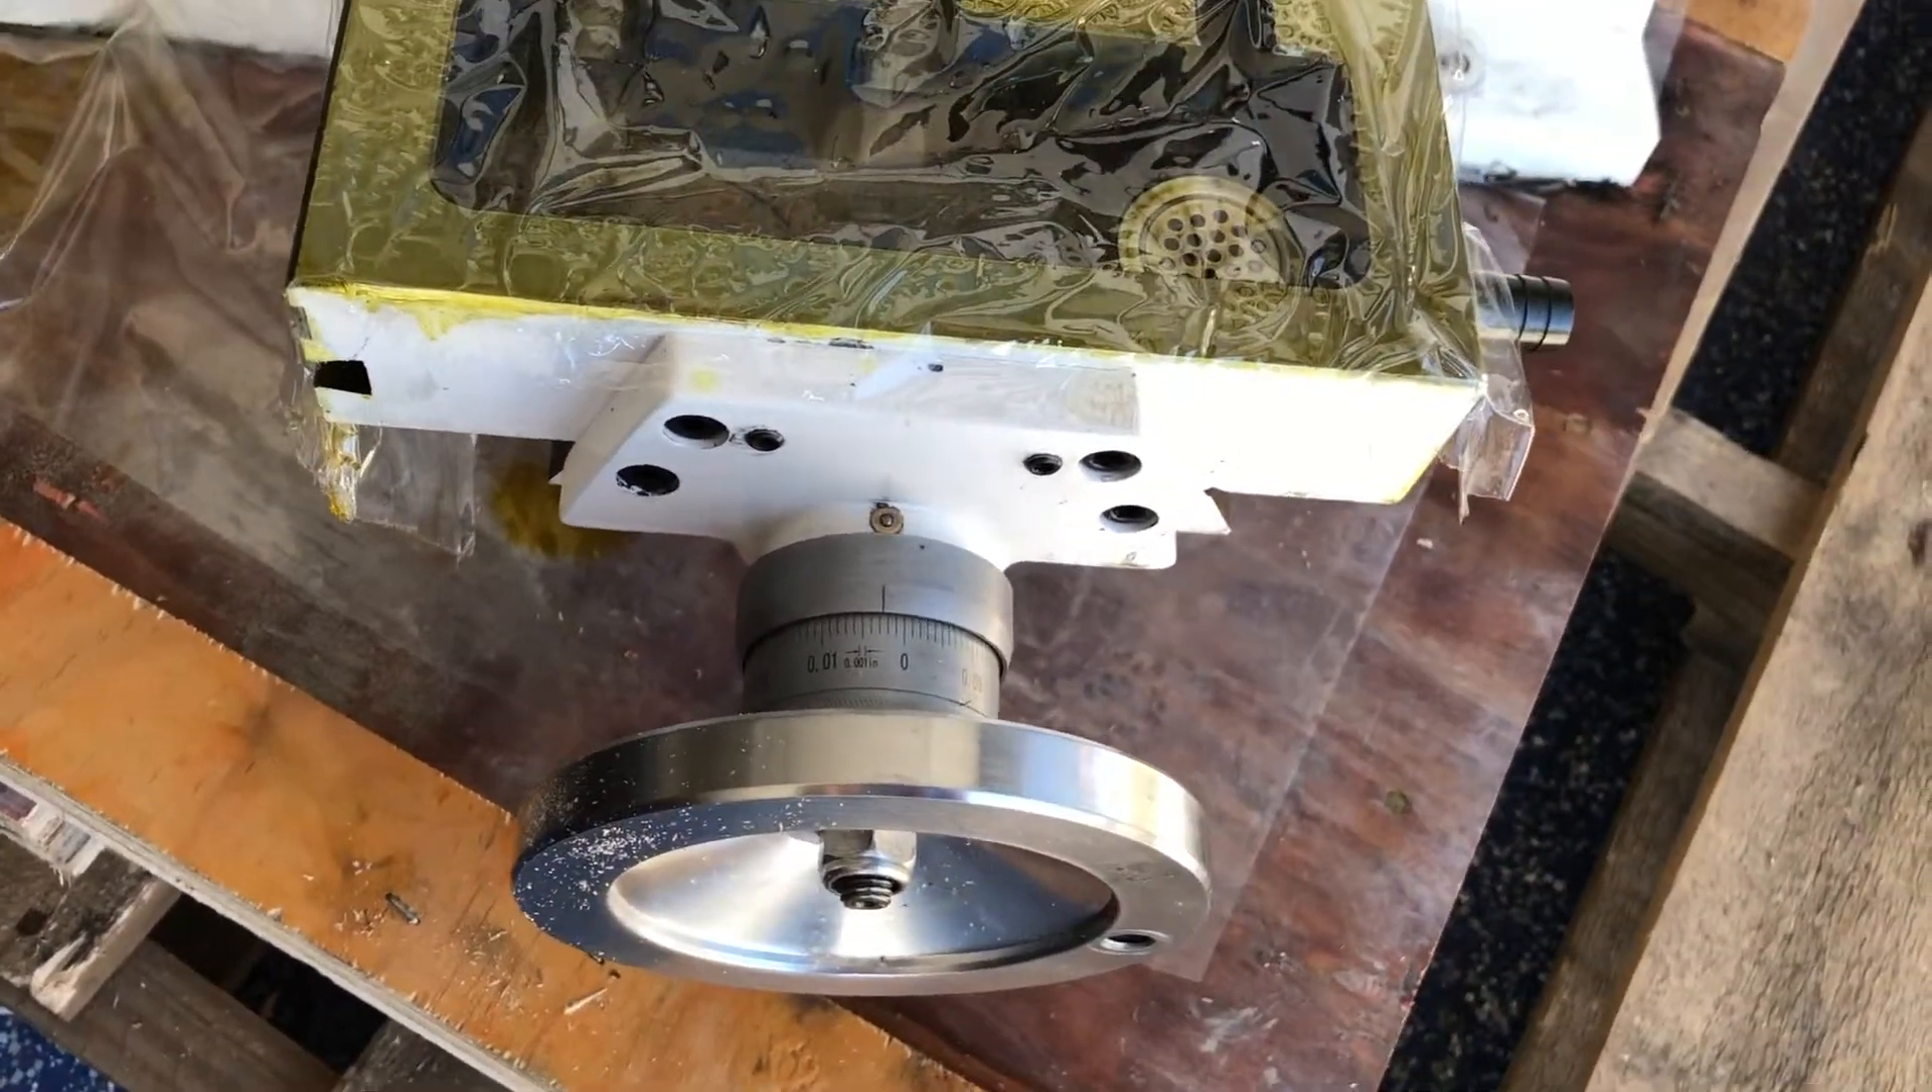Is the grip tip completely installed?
No.